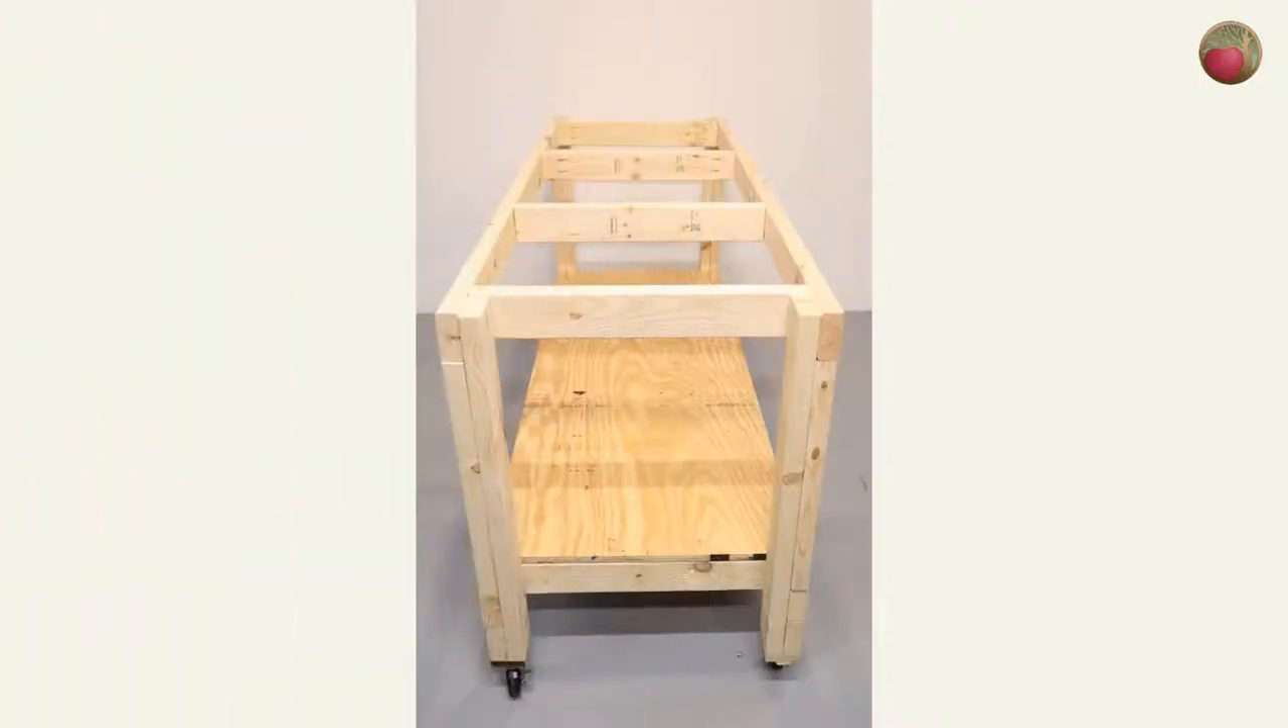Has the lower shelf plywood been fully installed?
Yes.